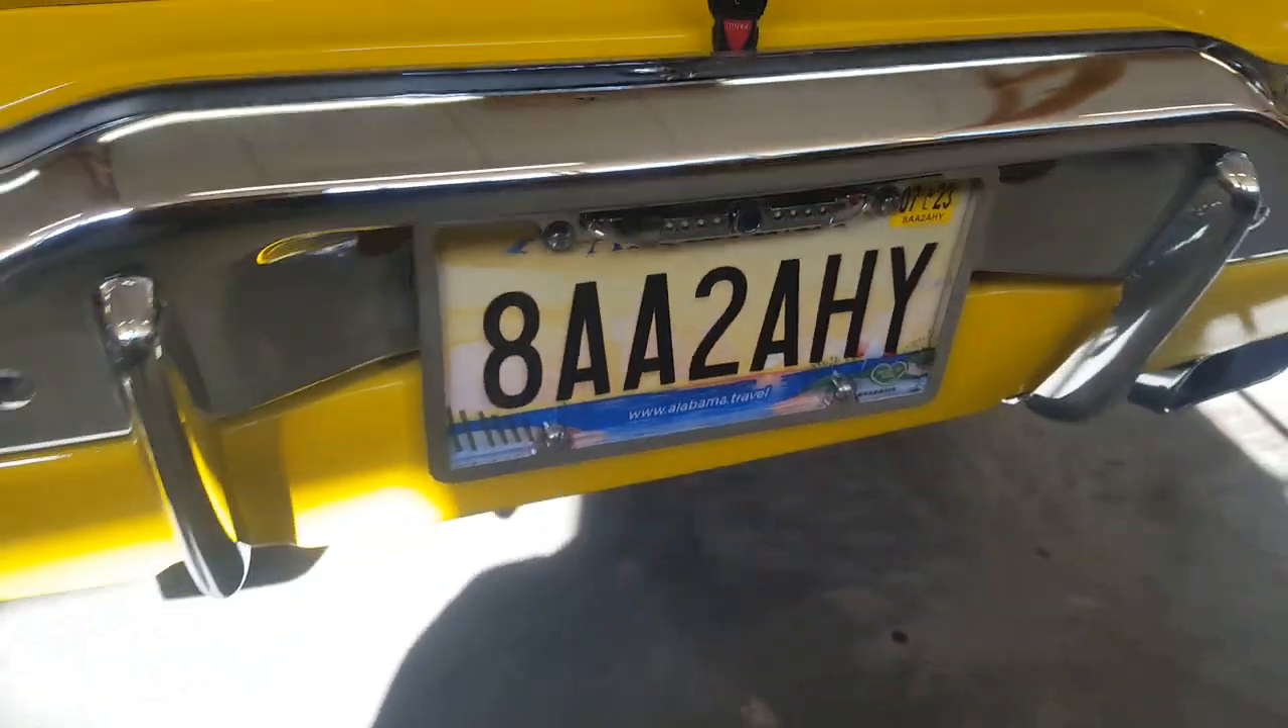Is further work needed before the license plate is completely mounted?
No.